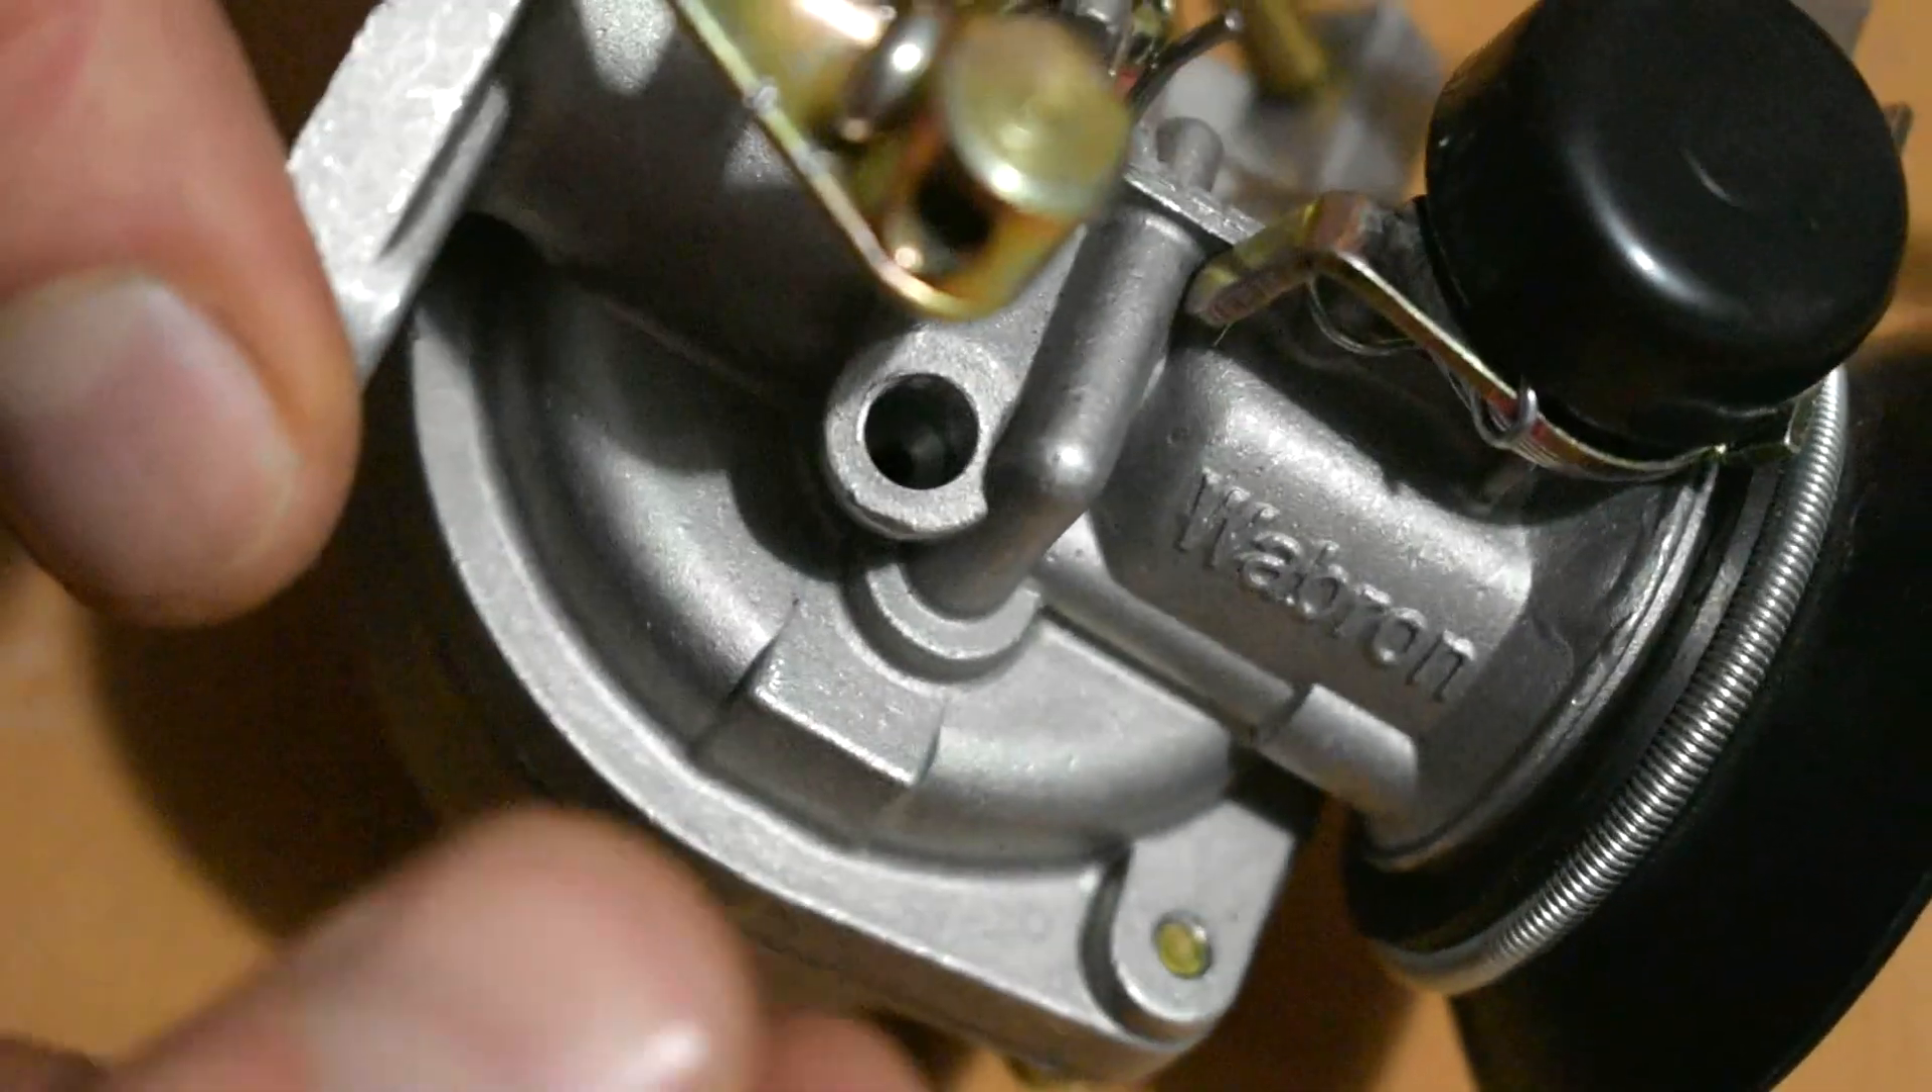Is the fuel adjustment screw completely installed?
No.